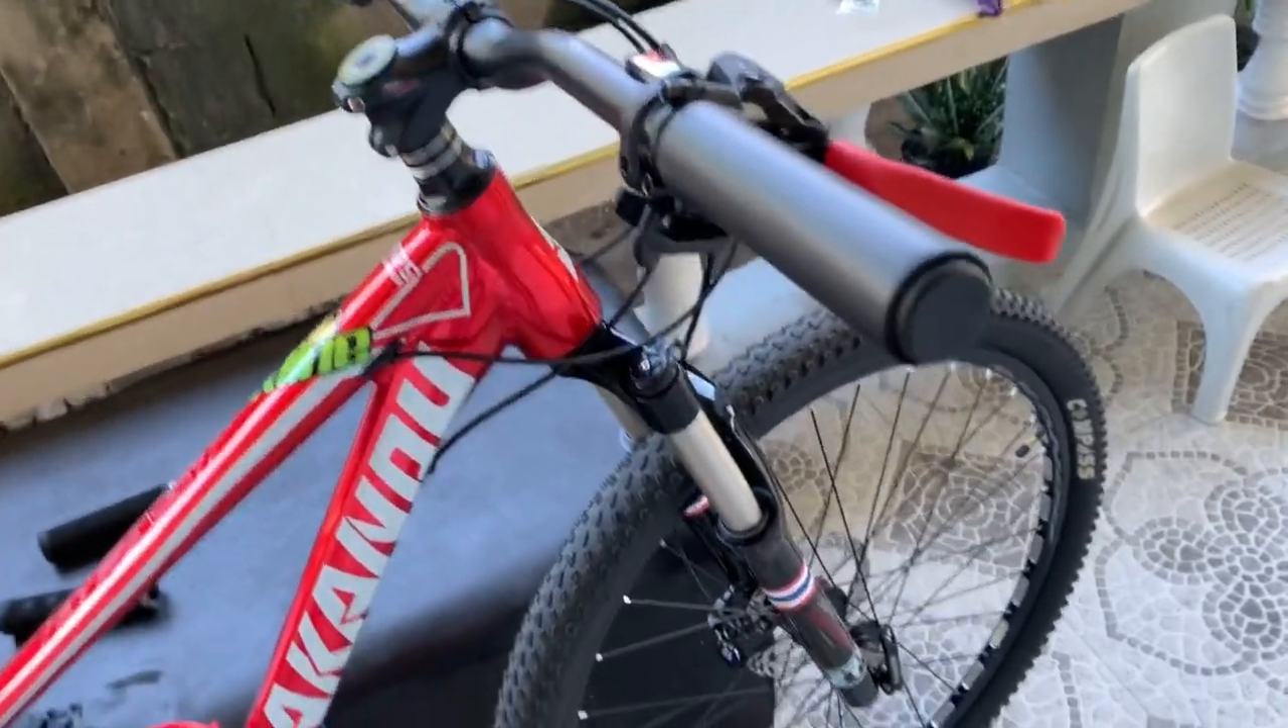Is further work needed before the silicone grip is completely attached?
No.